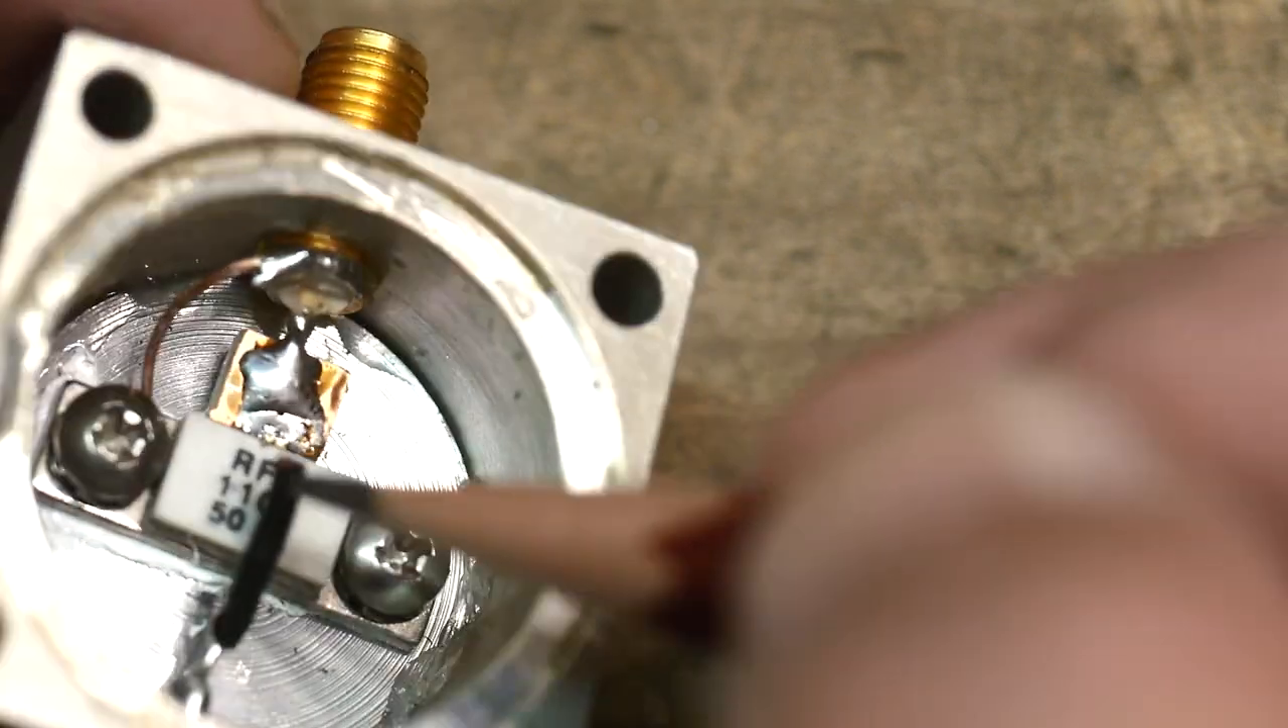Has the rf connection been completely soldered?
Yes.